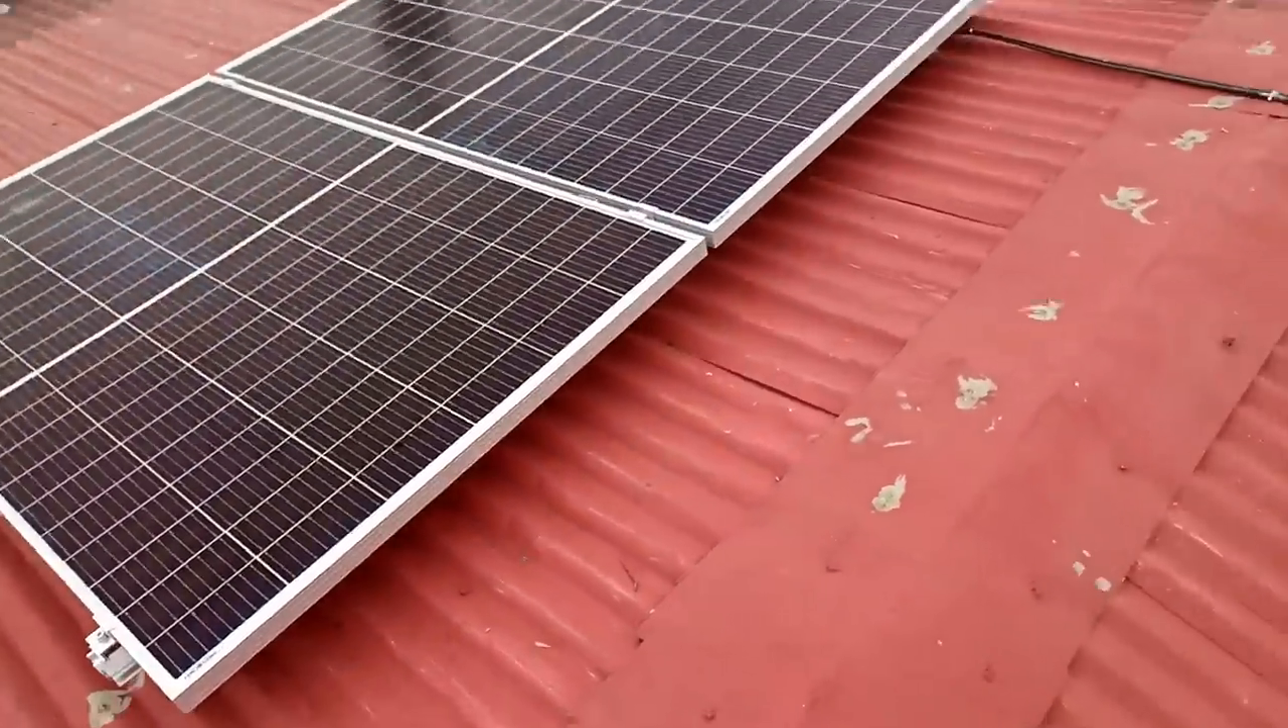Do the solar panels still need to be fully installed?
No.